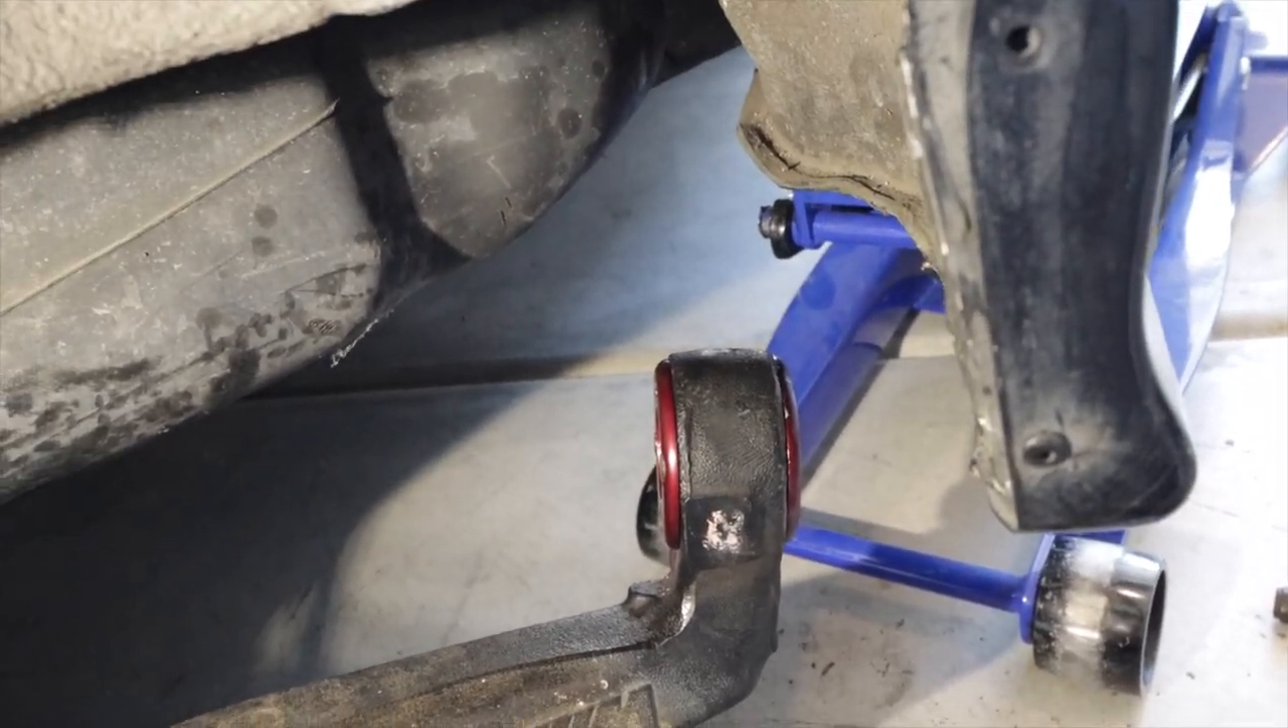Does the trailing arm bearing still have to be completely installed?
No.